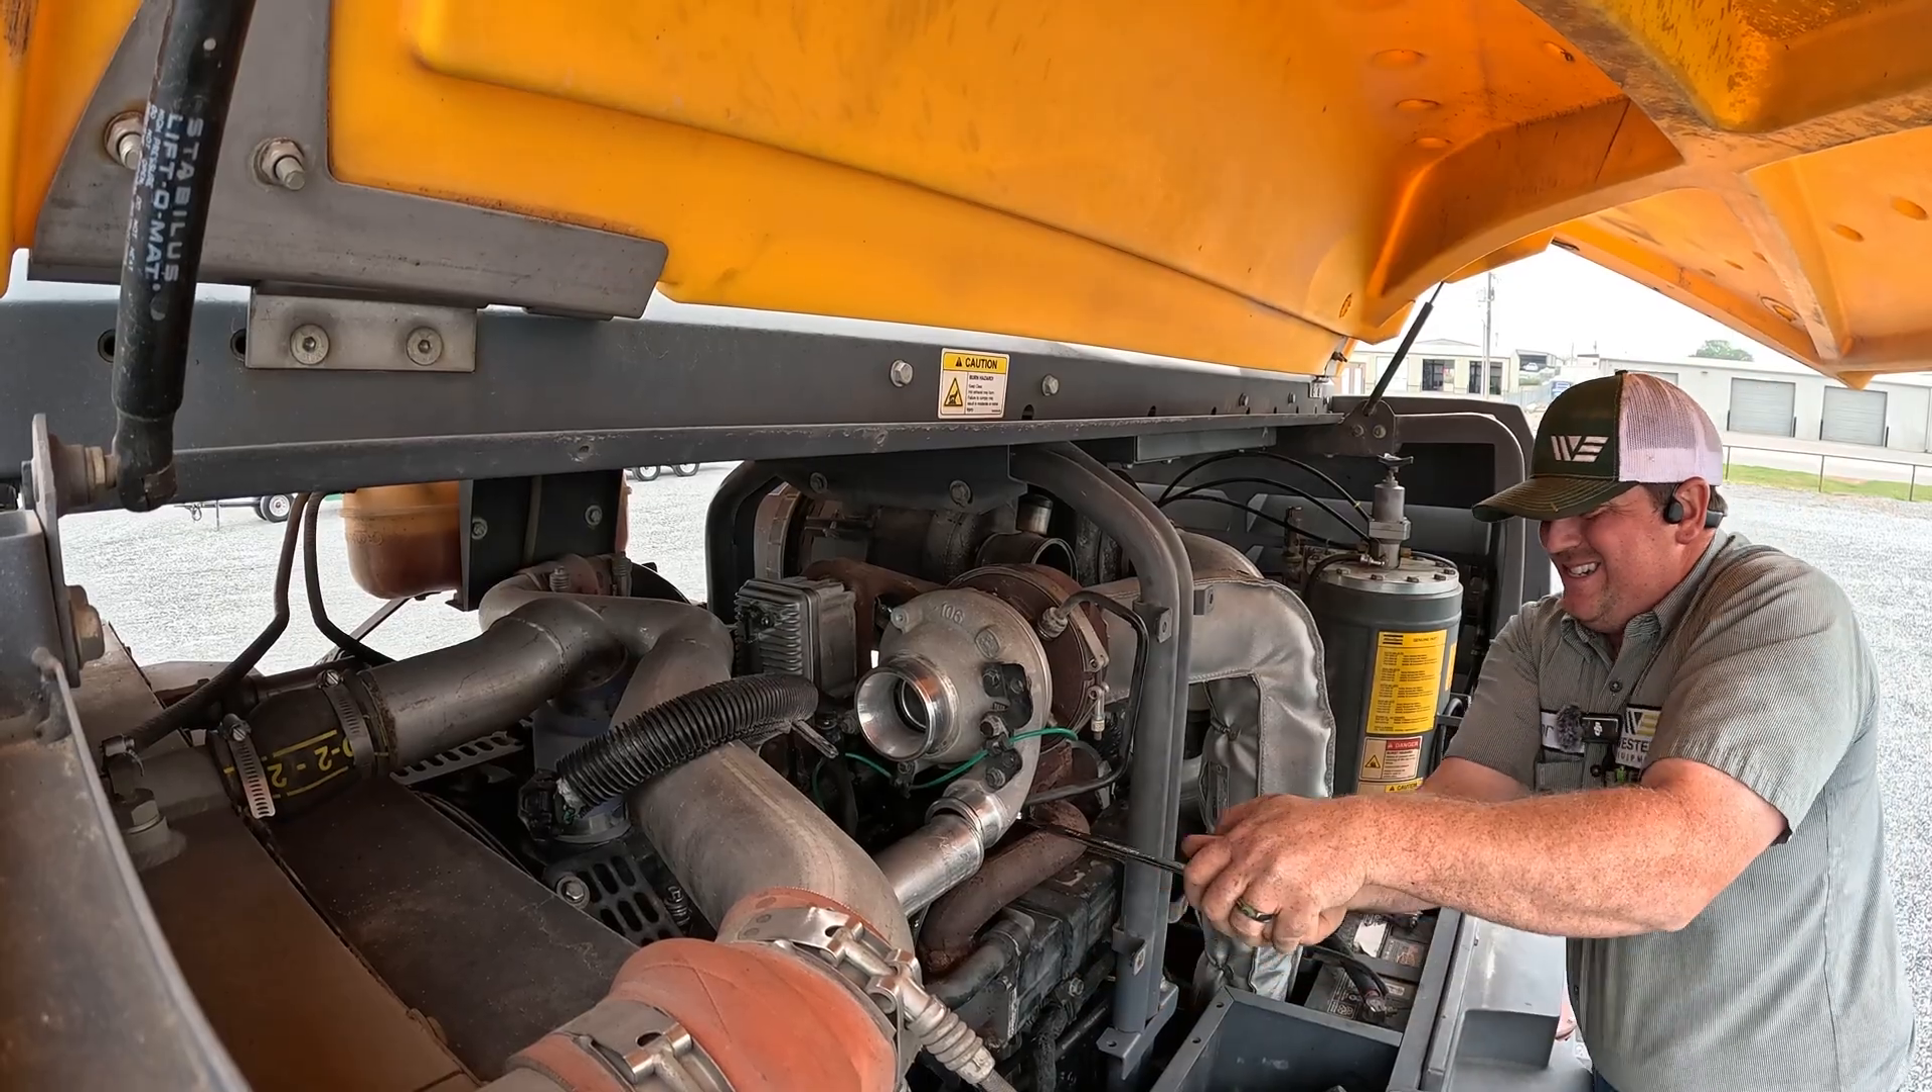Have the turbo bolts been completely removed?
No.